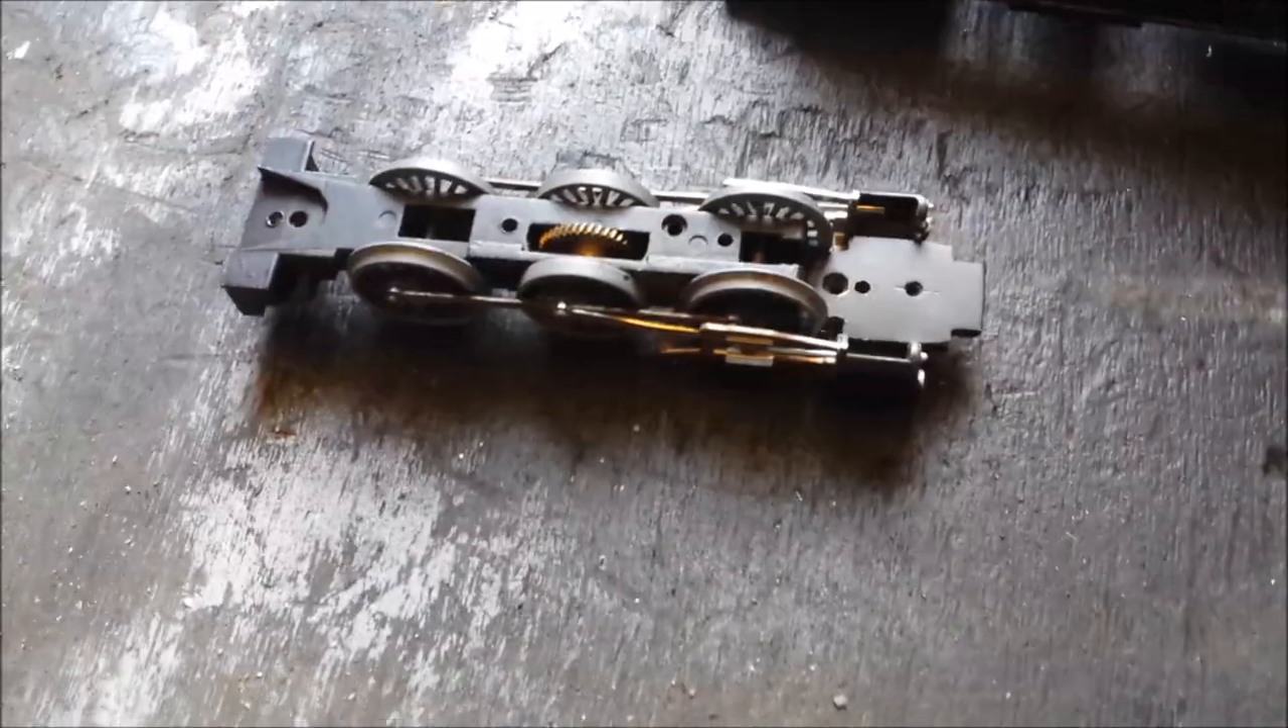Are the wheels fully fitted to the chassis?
Yes.